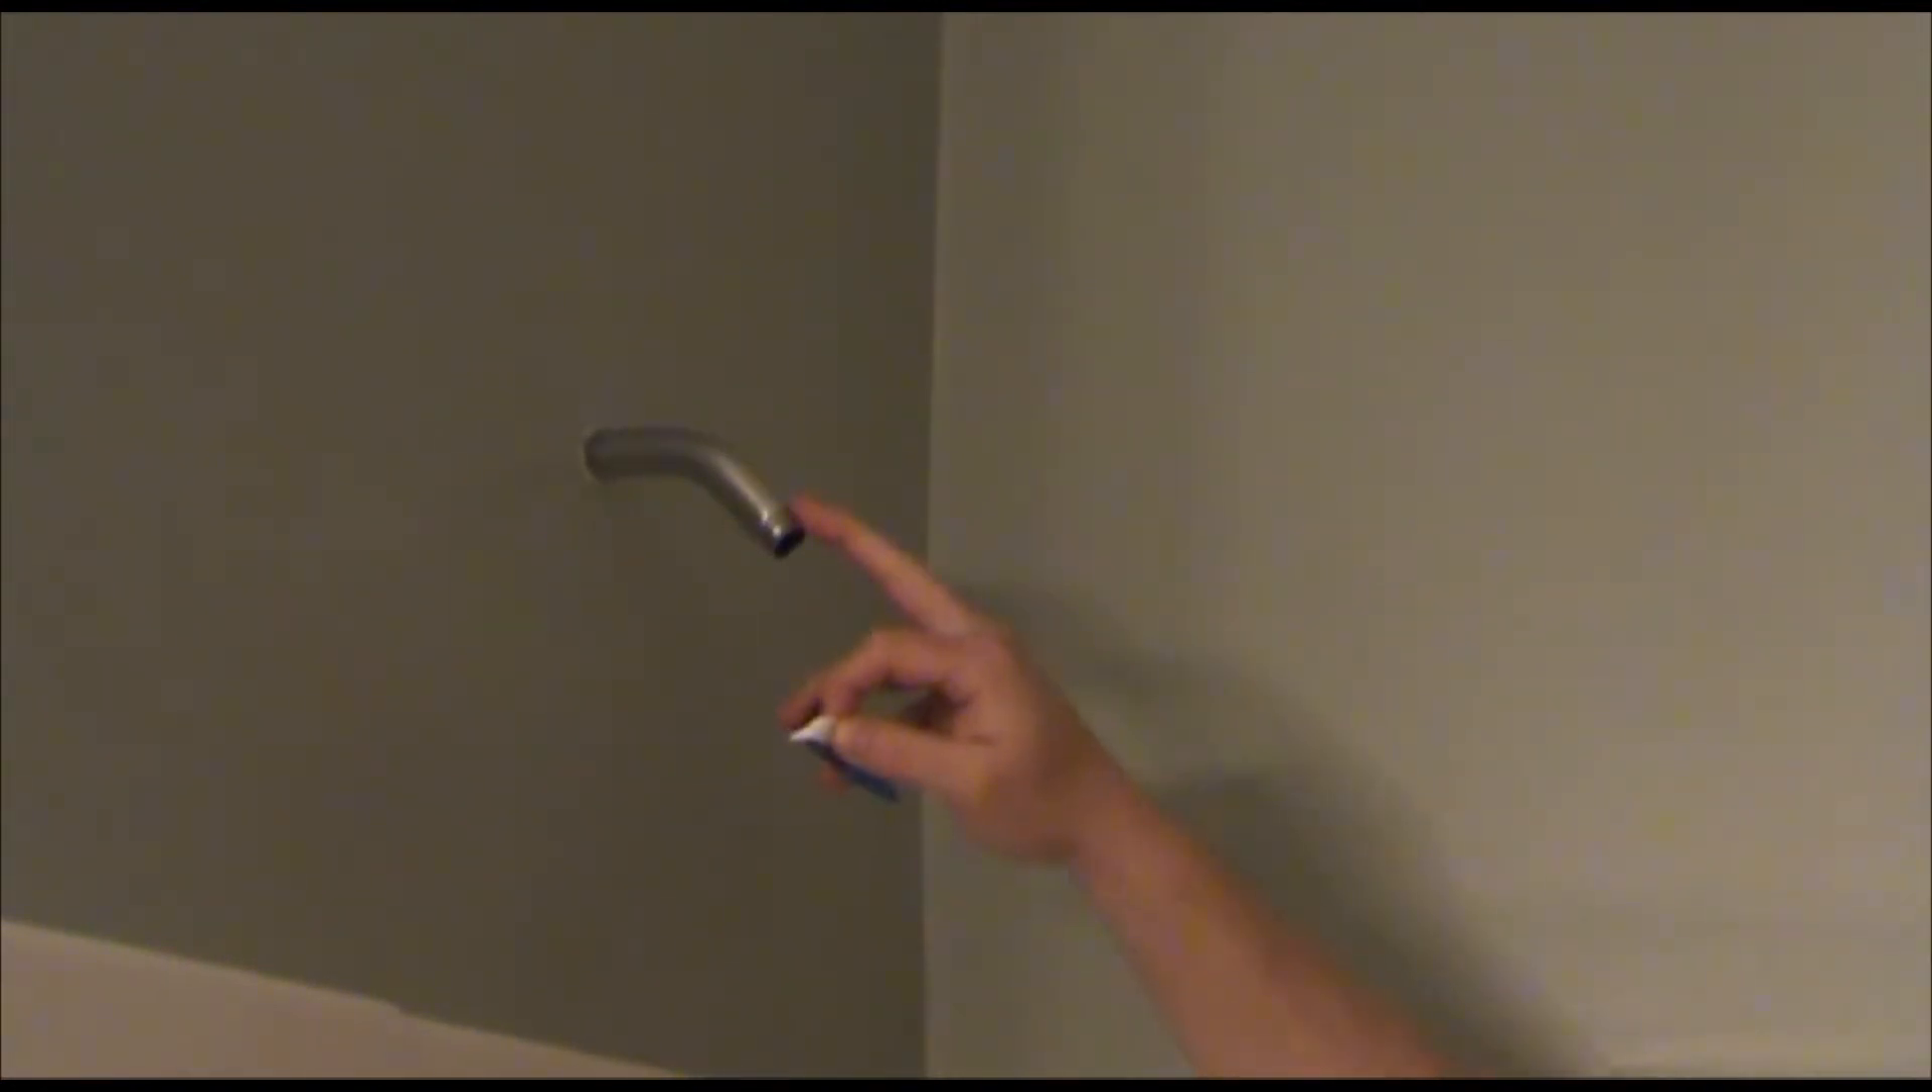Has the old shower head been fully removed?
Yes.